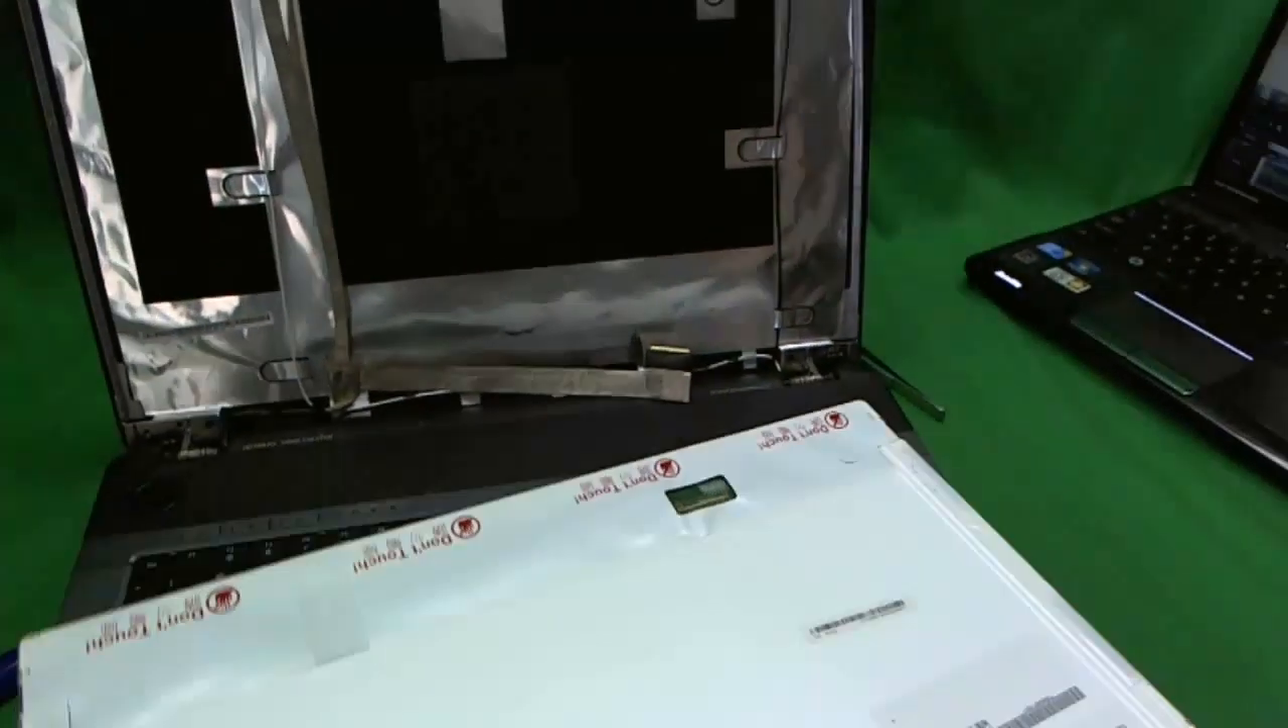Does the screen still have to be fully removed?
No.